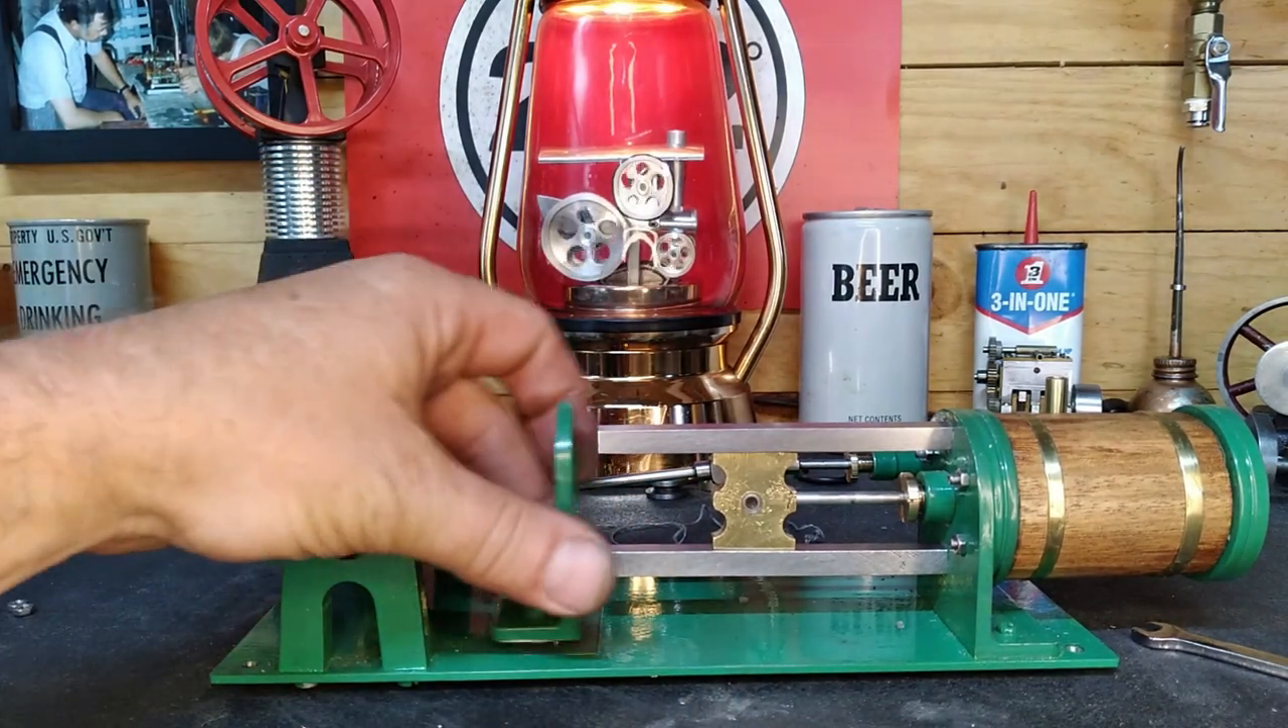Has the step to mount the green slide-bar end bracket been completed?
No.